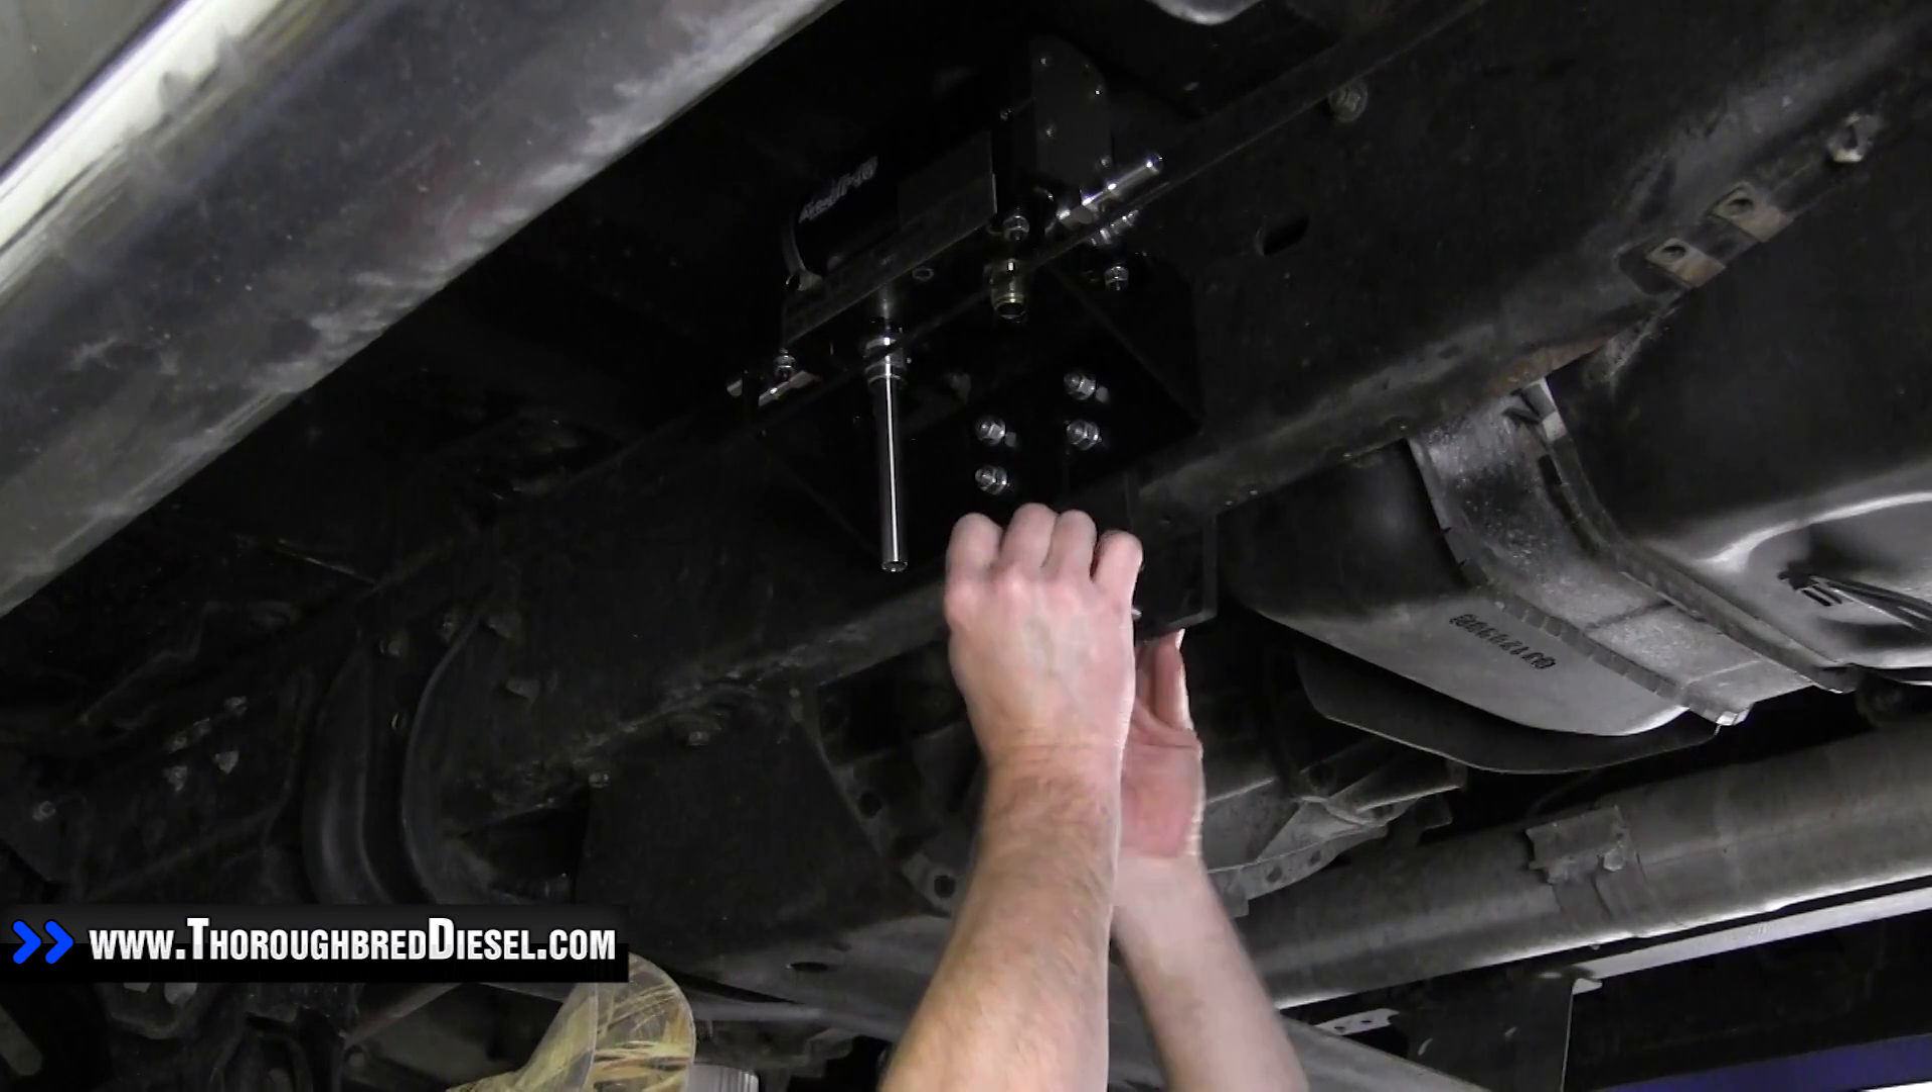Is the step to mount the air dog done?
No.